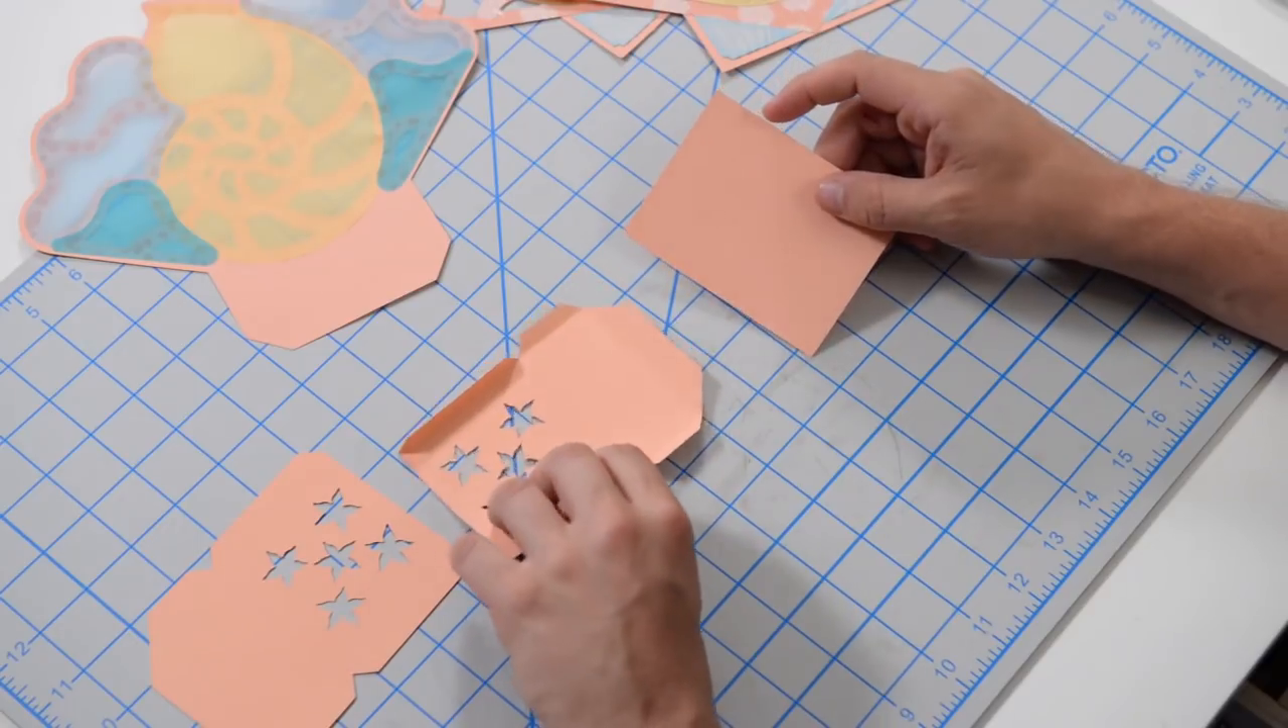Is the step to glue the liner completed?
No.